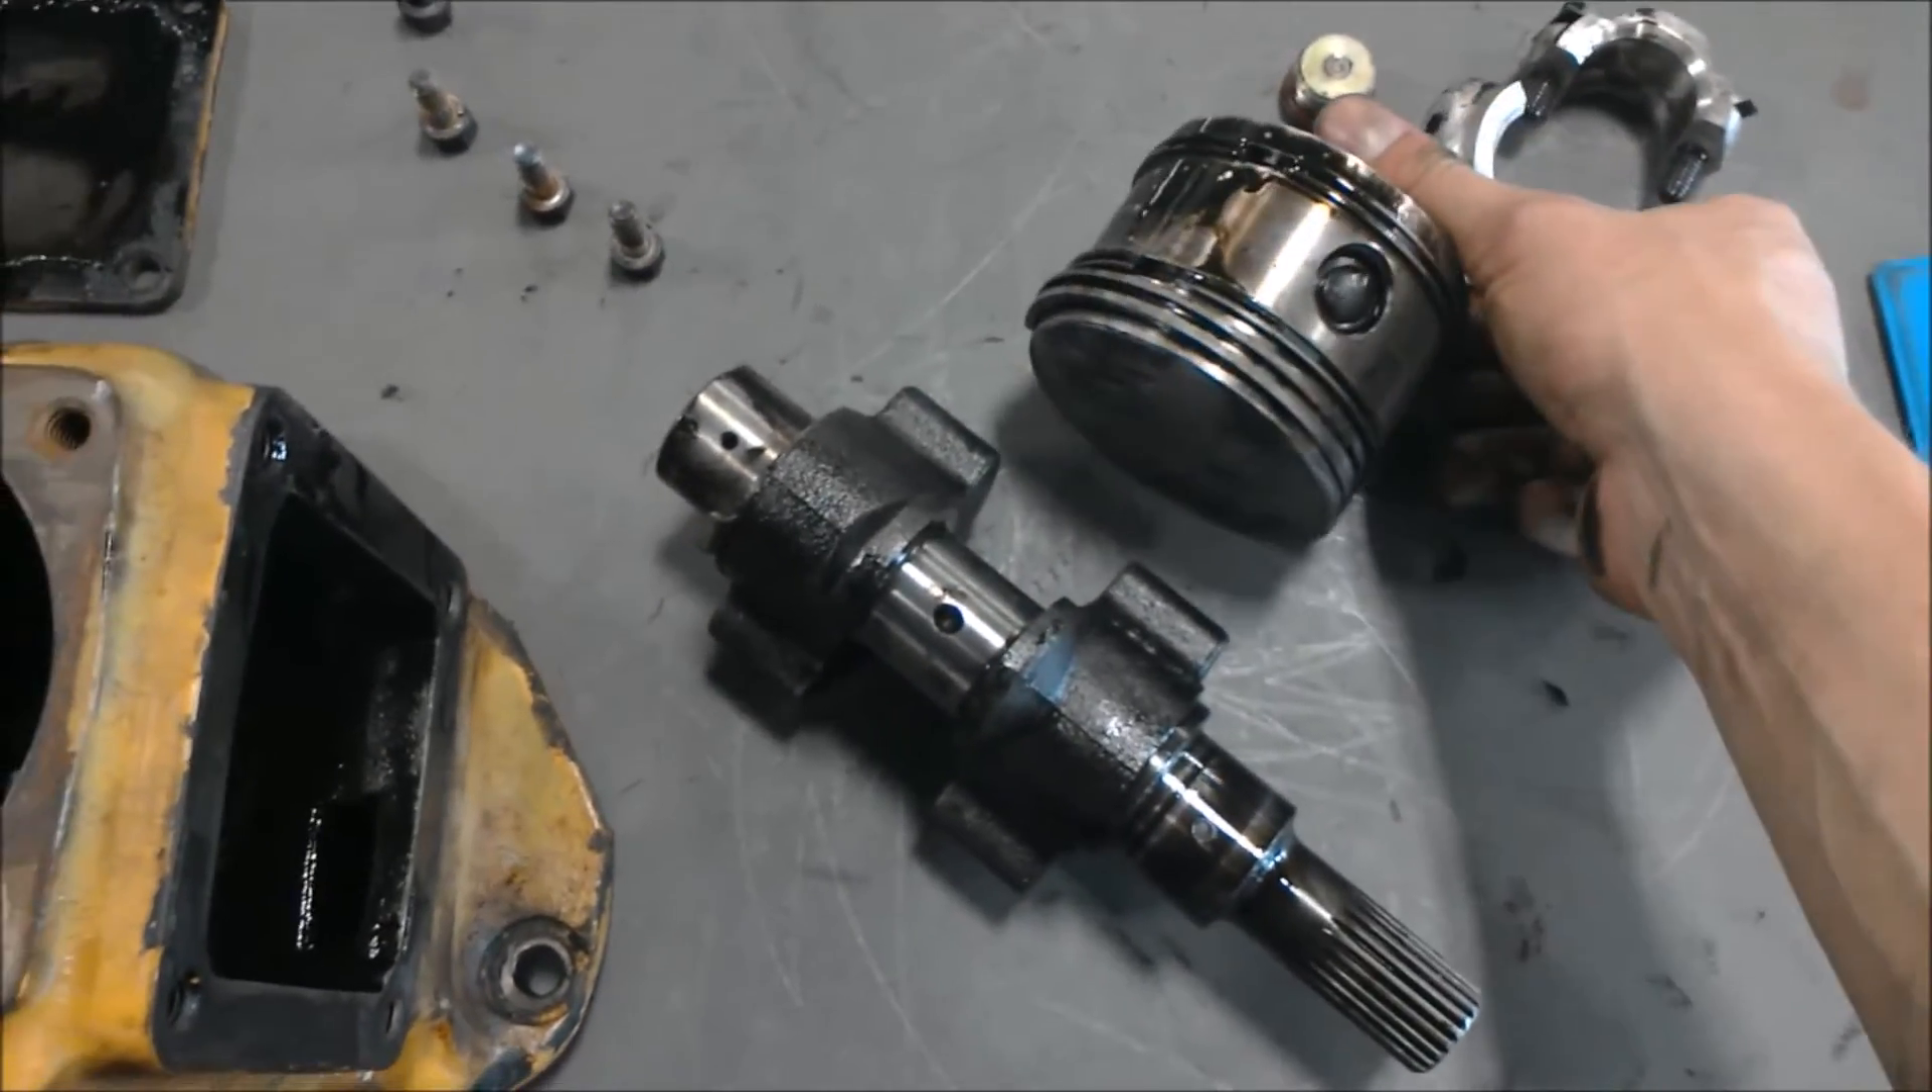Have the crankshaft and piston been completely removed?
Yes.